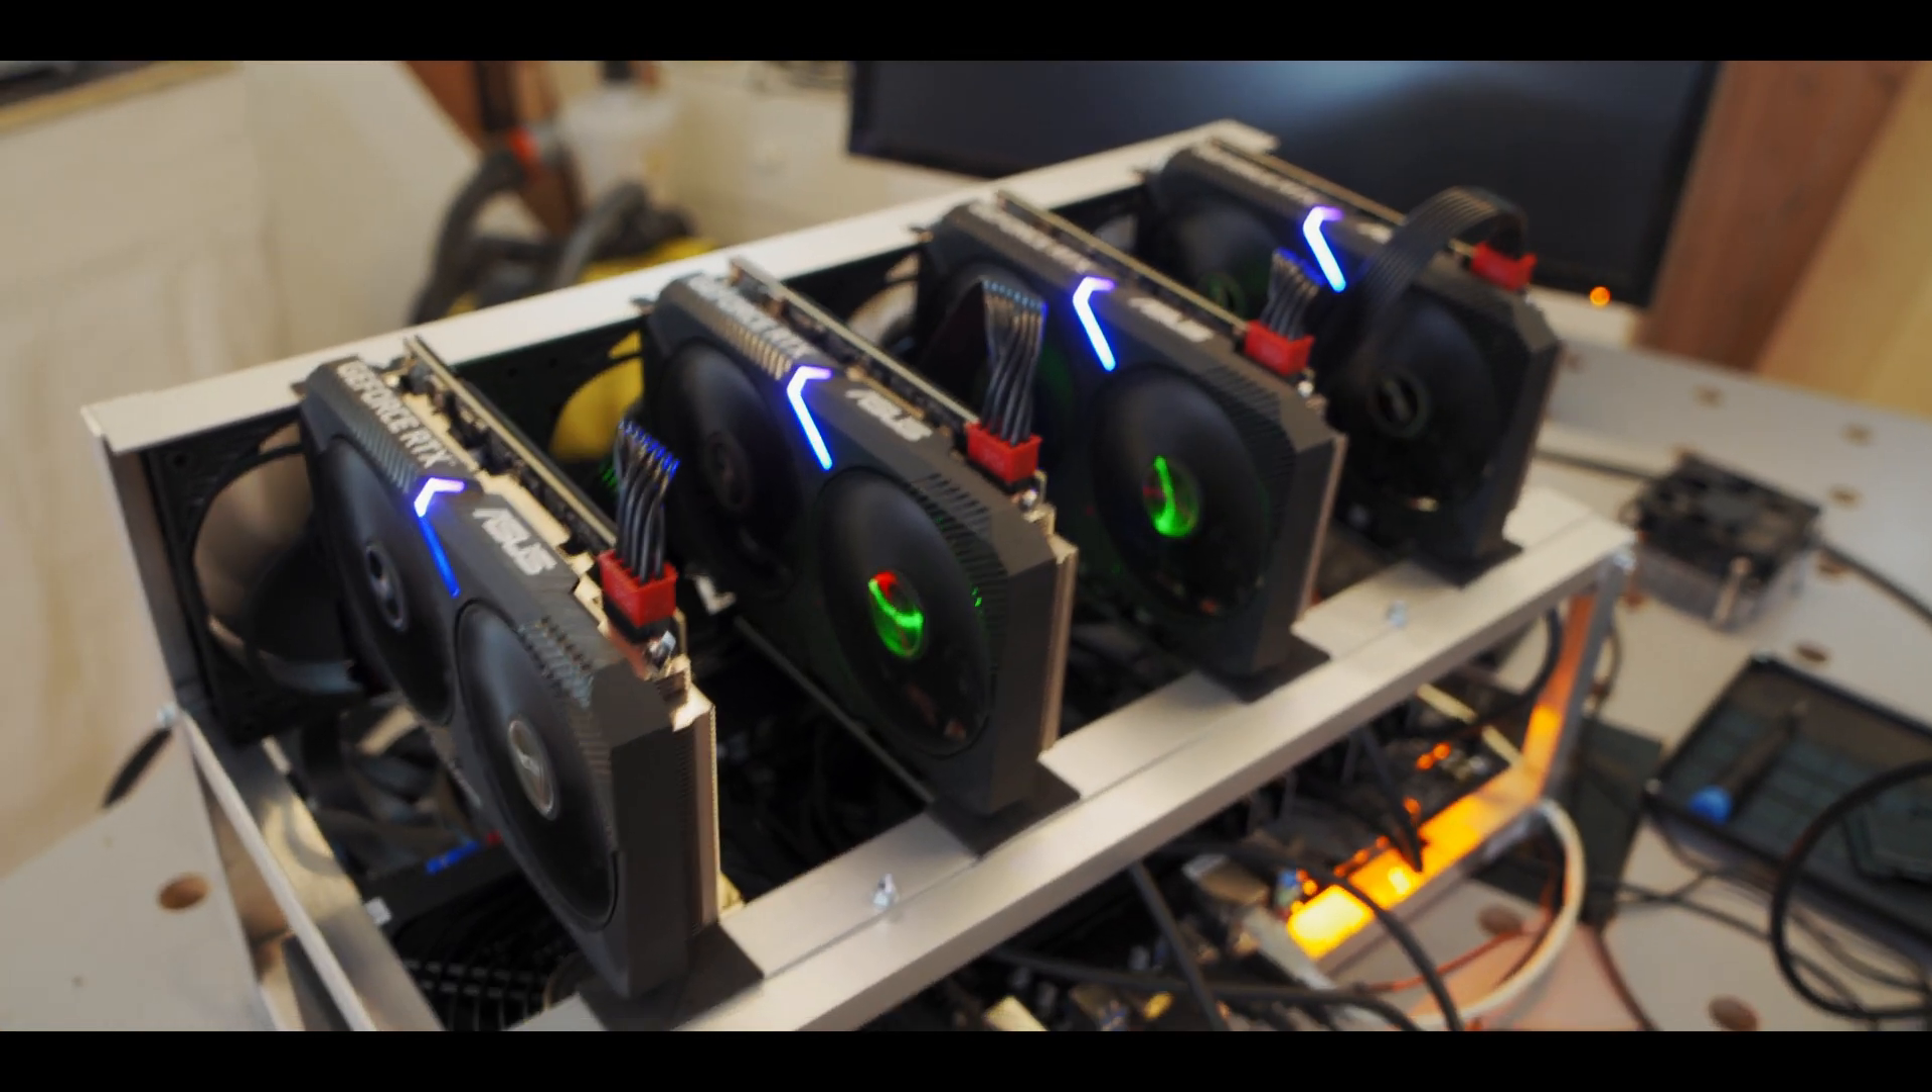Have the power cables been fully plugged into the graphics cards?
Yes.